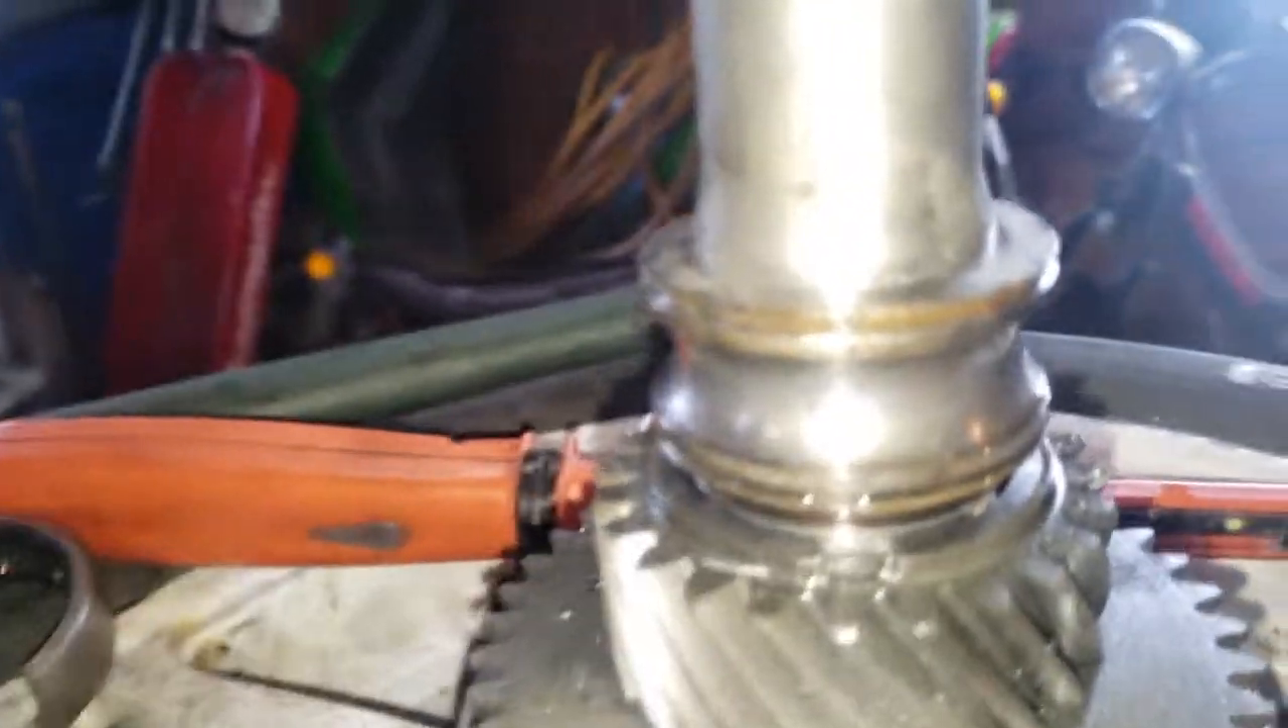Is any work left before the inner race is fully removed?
Yes.